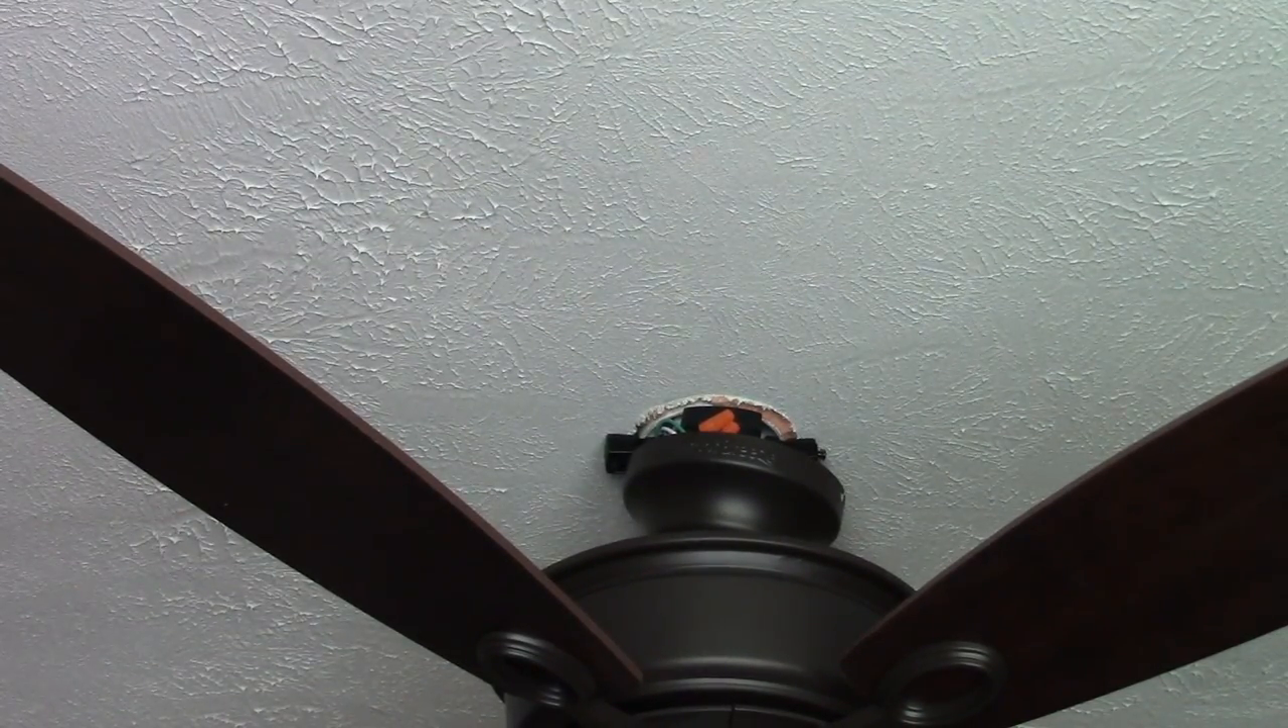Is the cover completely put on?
No.